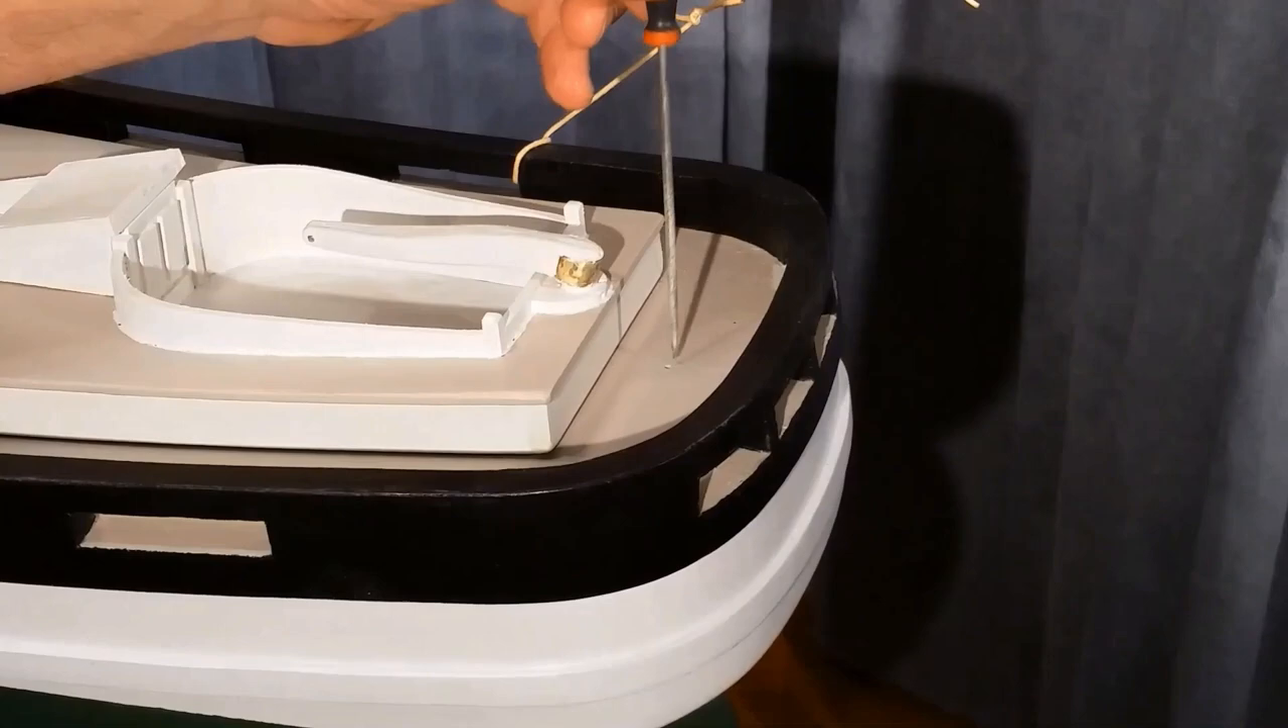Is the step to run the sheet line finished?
No.